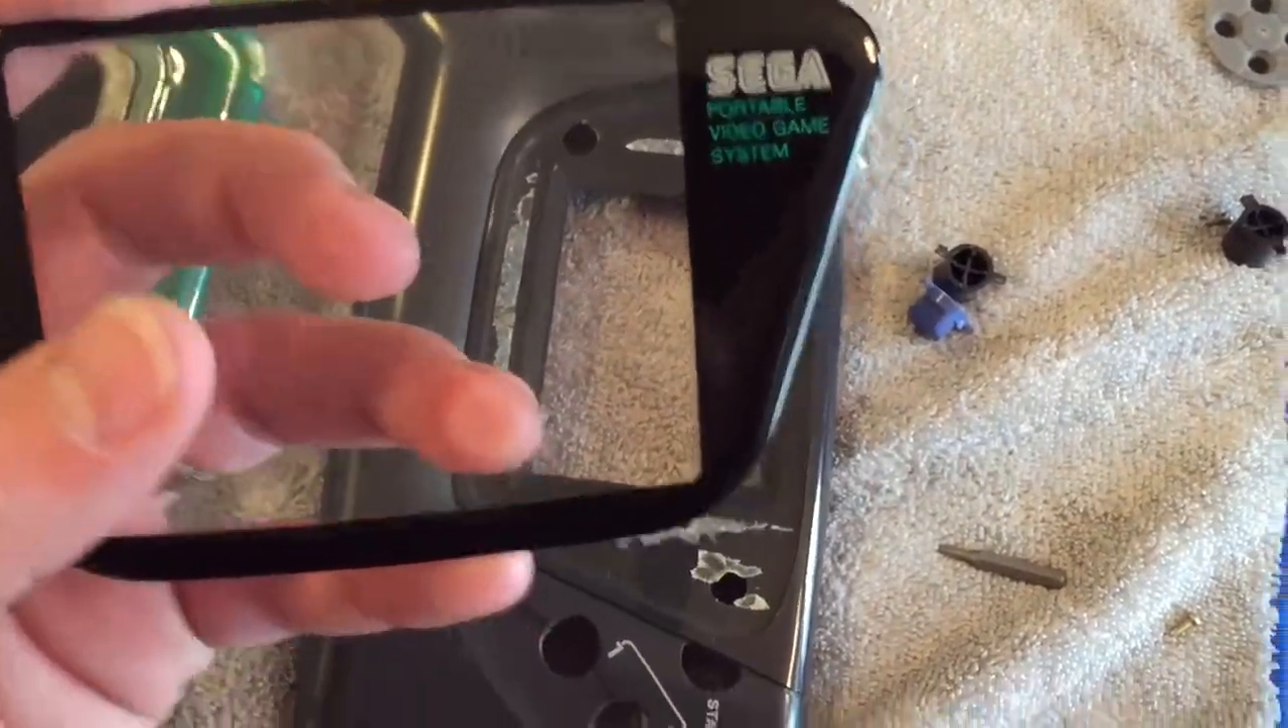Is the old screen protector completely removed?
Yes.